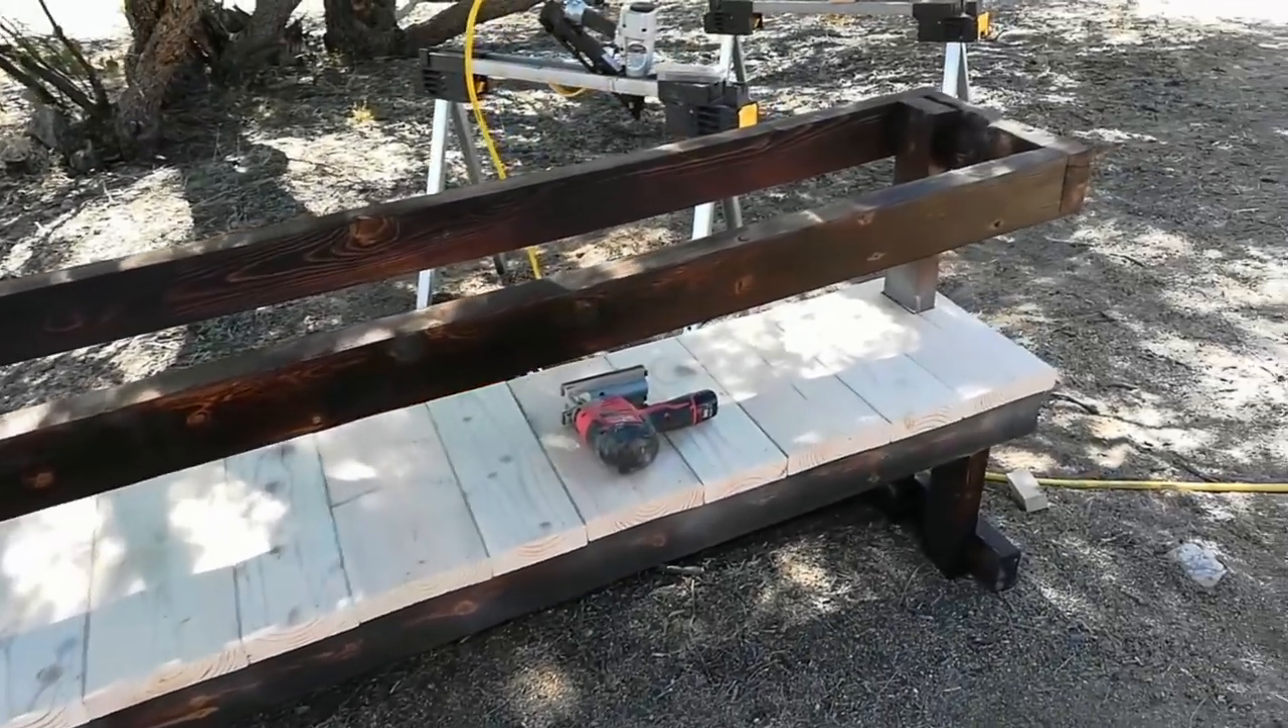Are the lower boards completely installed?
Yes.